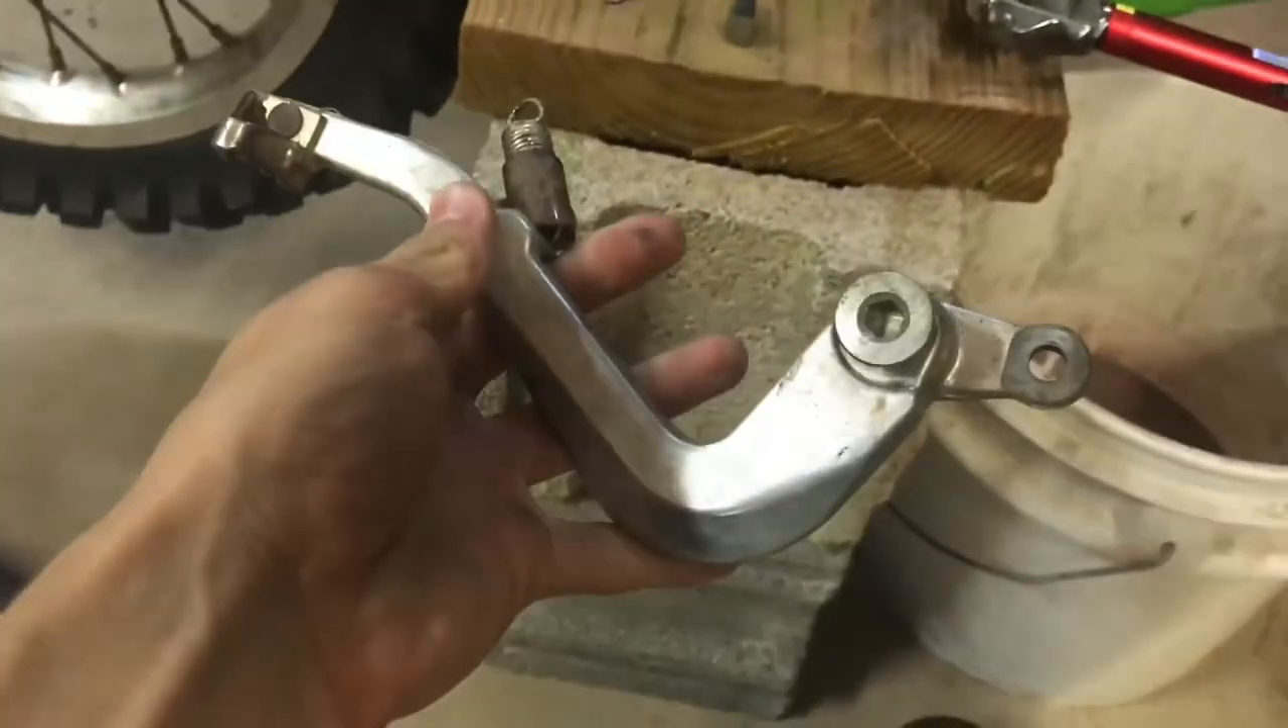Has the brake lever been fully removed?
Yes.